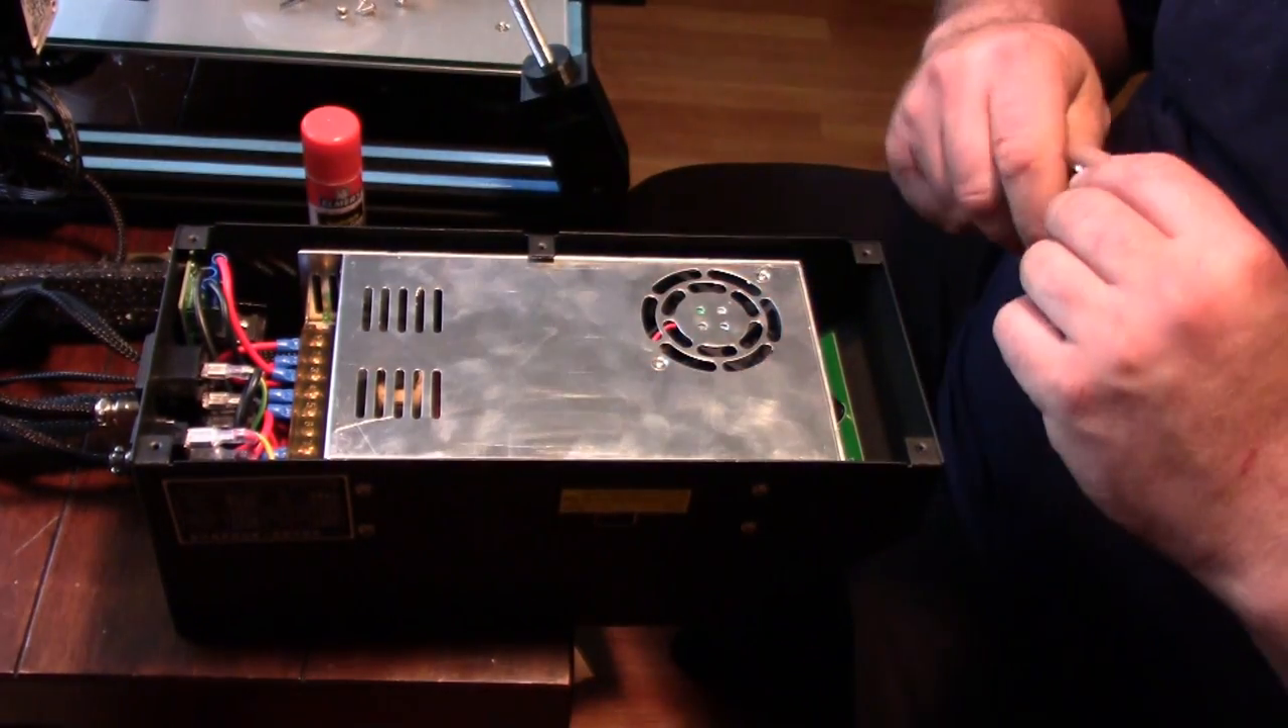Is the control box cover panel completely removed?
Yes.